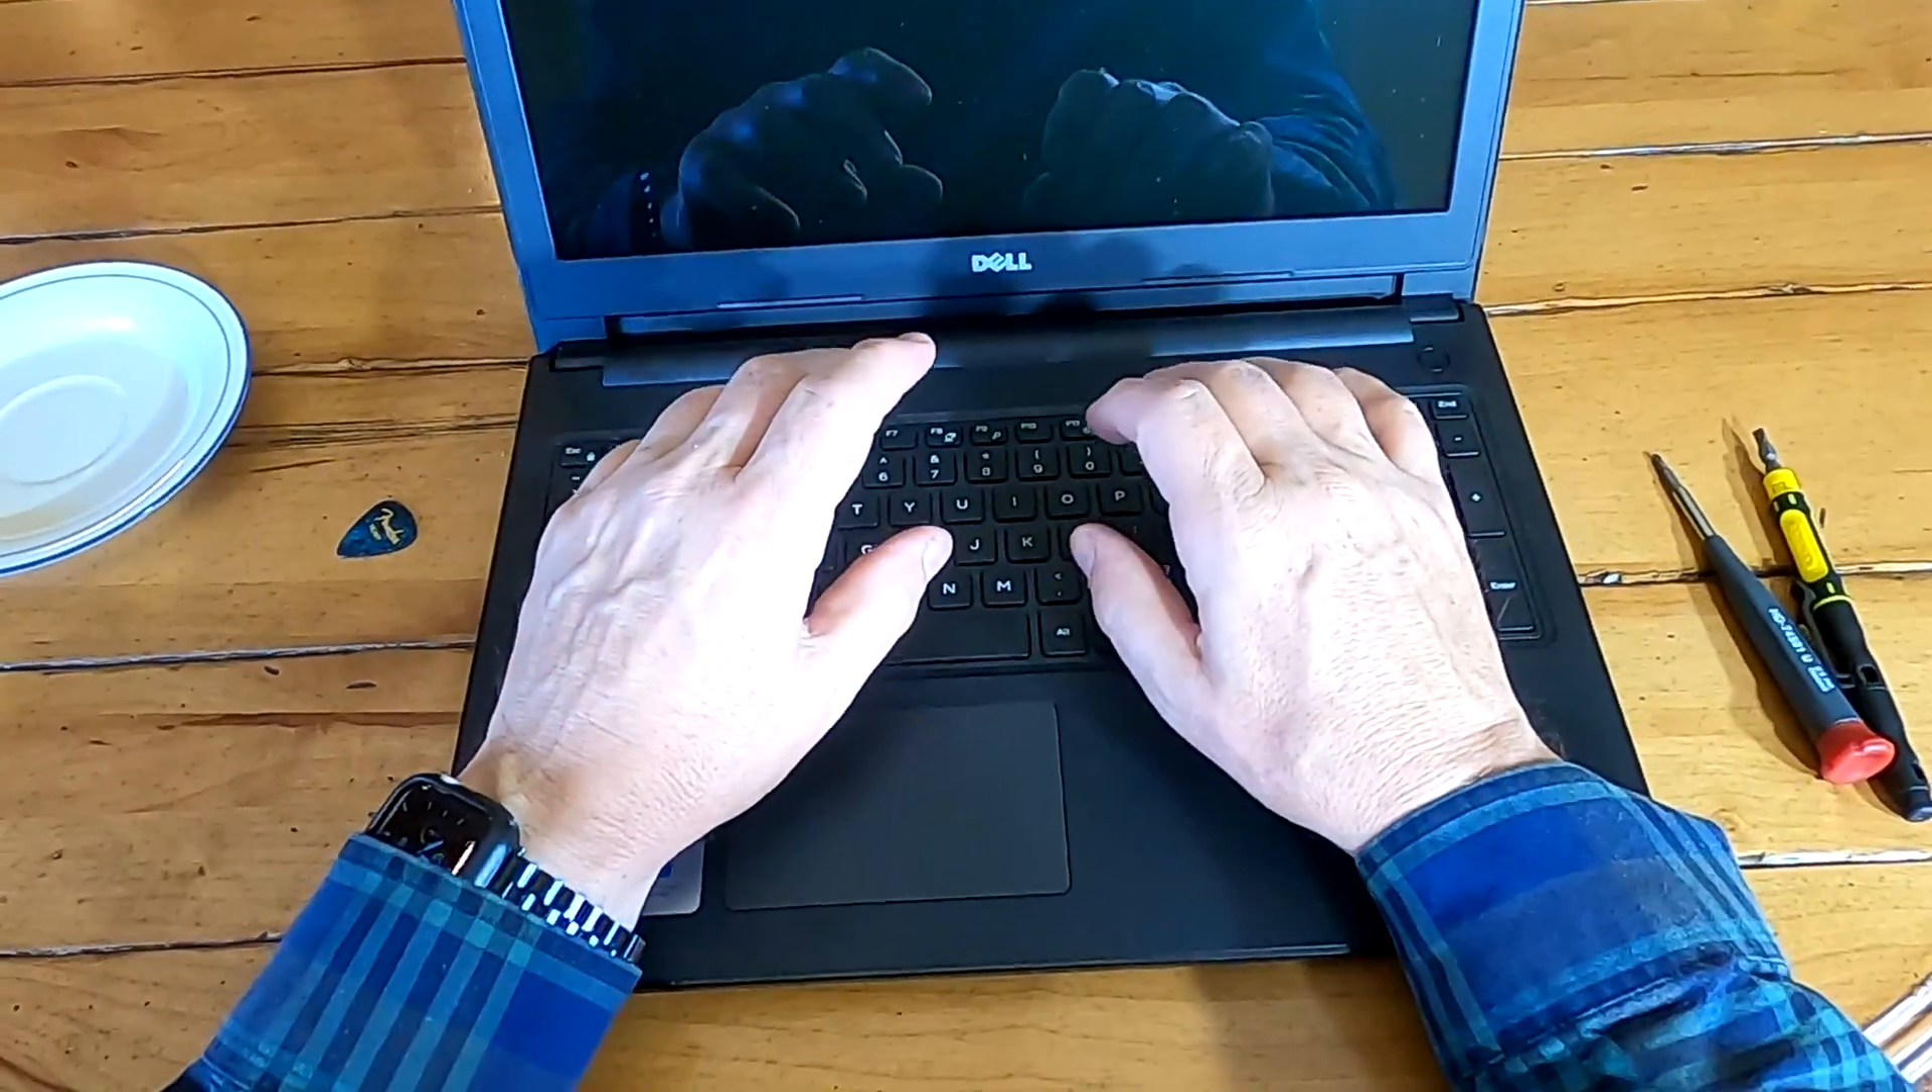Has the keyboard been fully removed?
No.